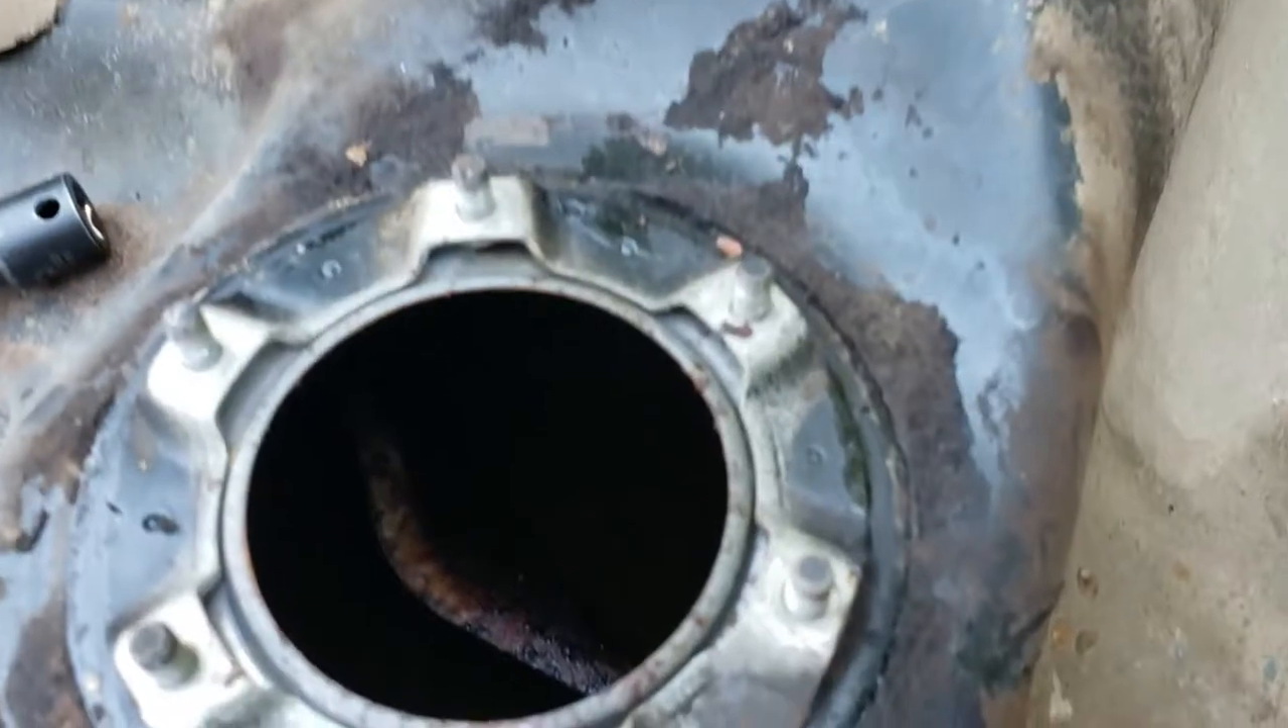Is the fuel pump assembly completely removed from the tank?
Yes.